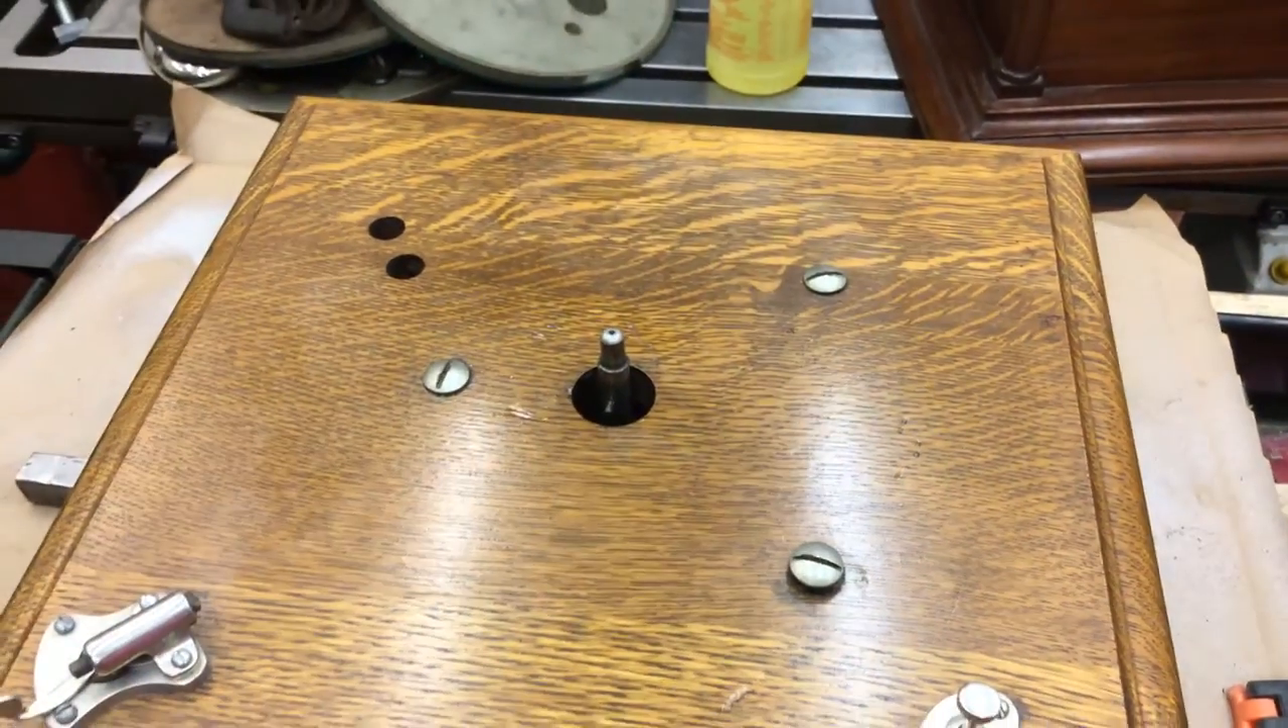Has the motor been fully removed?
No.